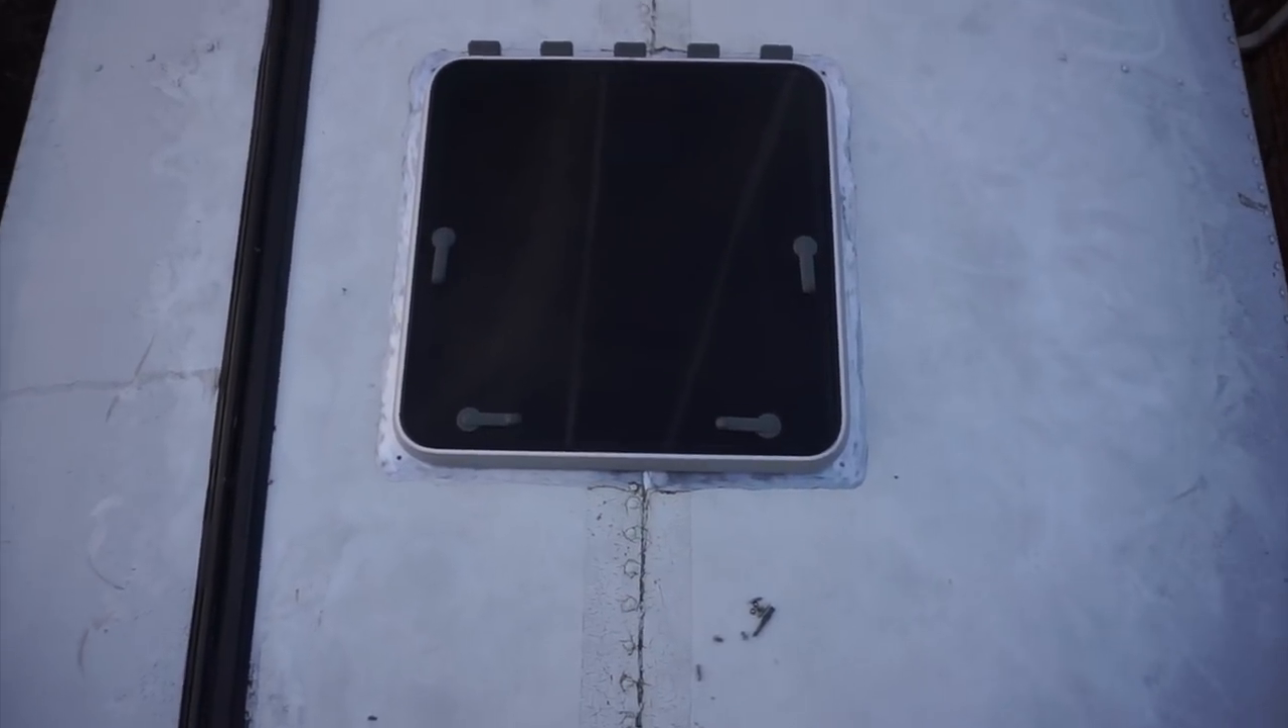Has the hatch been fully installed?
Yes.